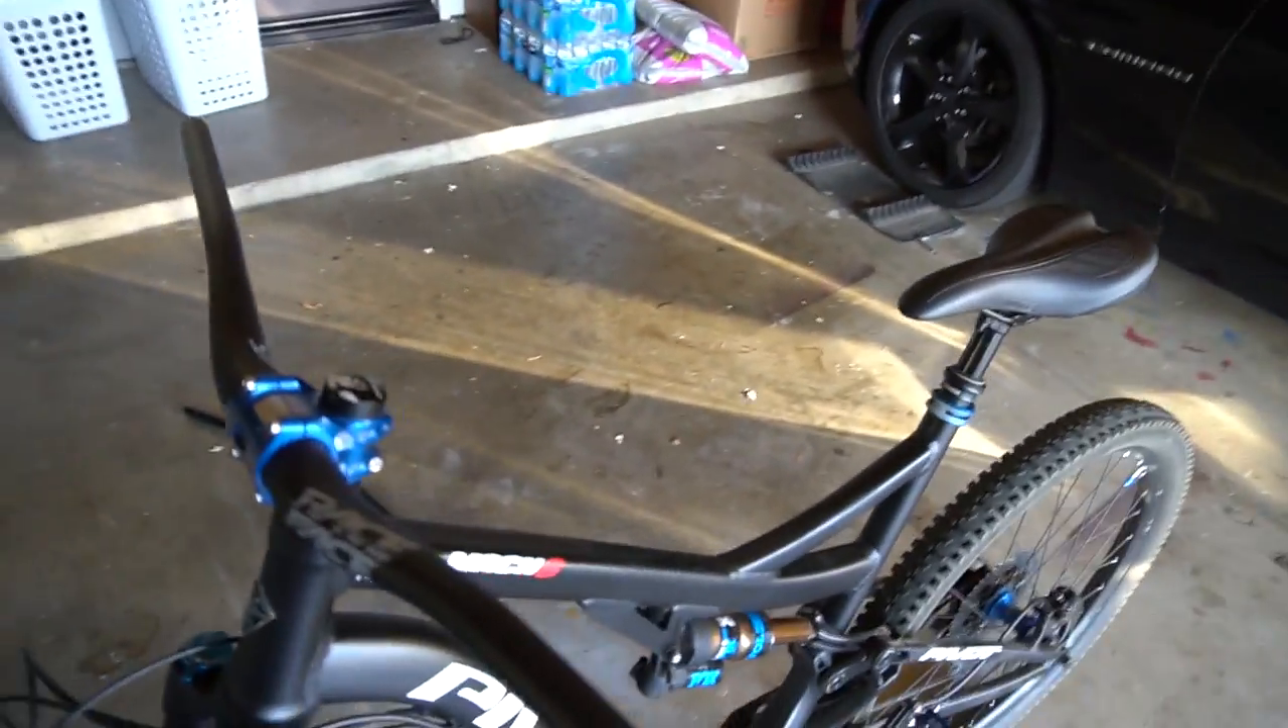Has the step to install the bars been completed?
Yes.